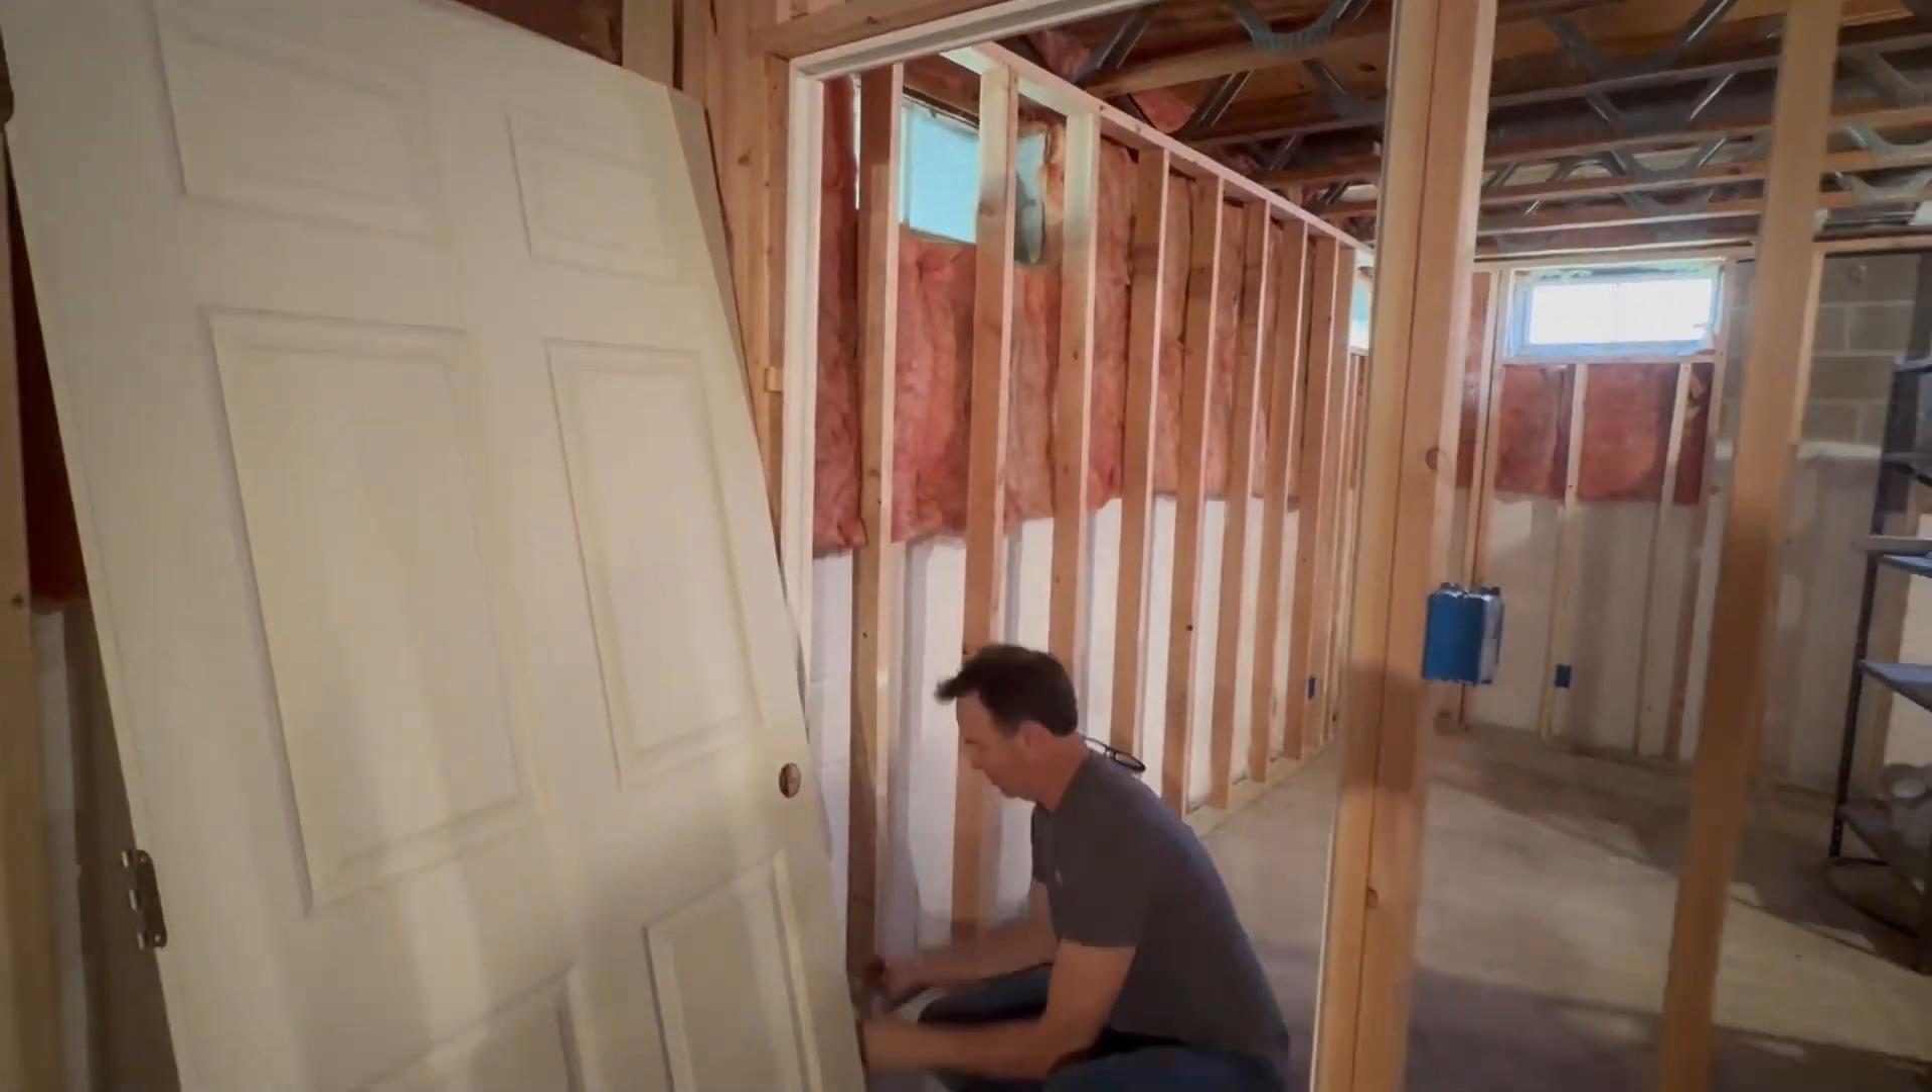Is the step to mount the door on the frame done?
No.